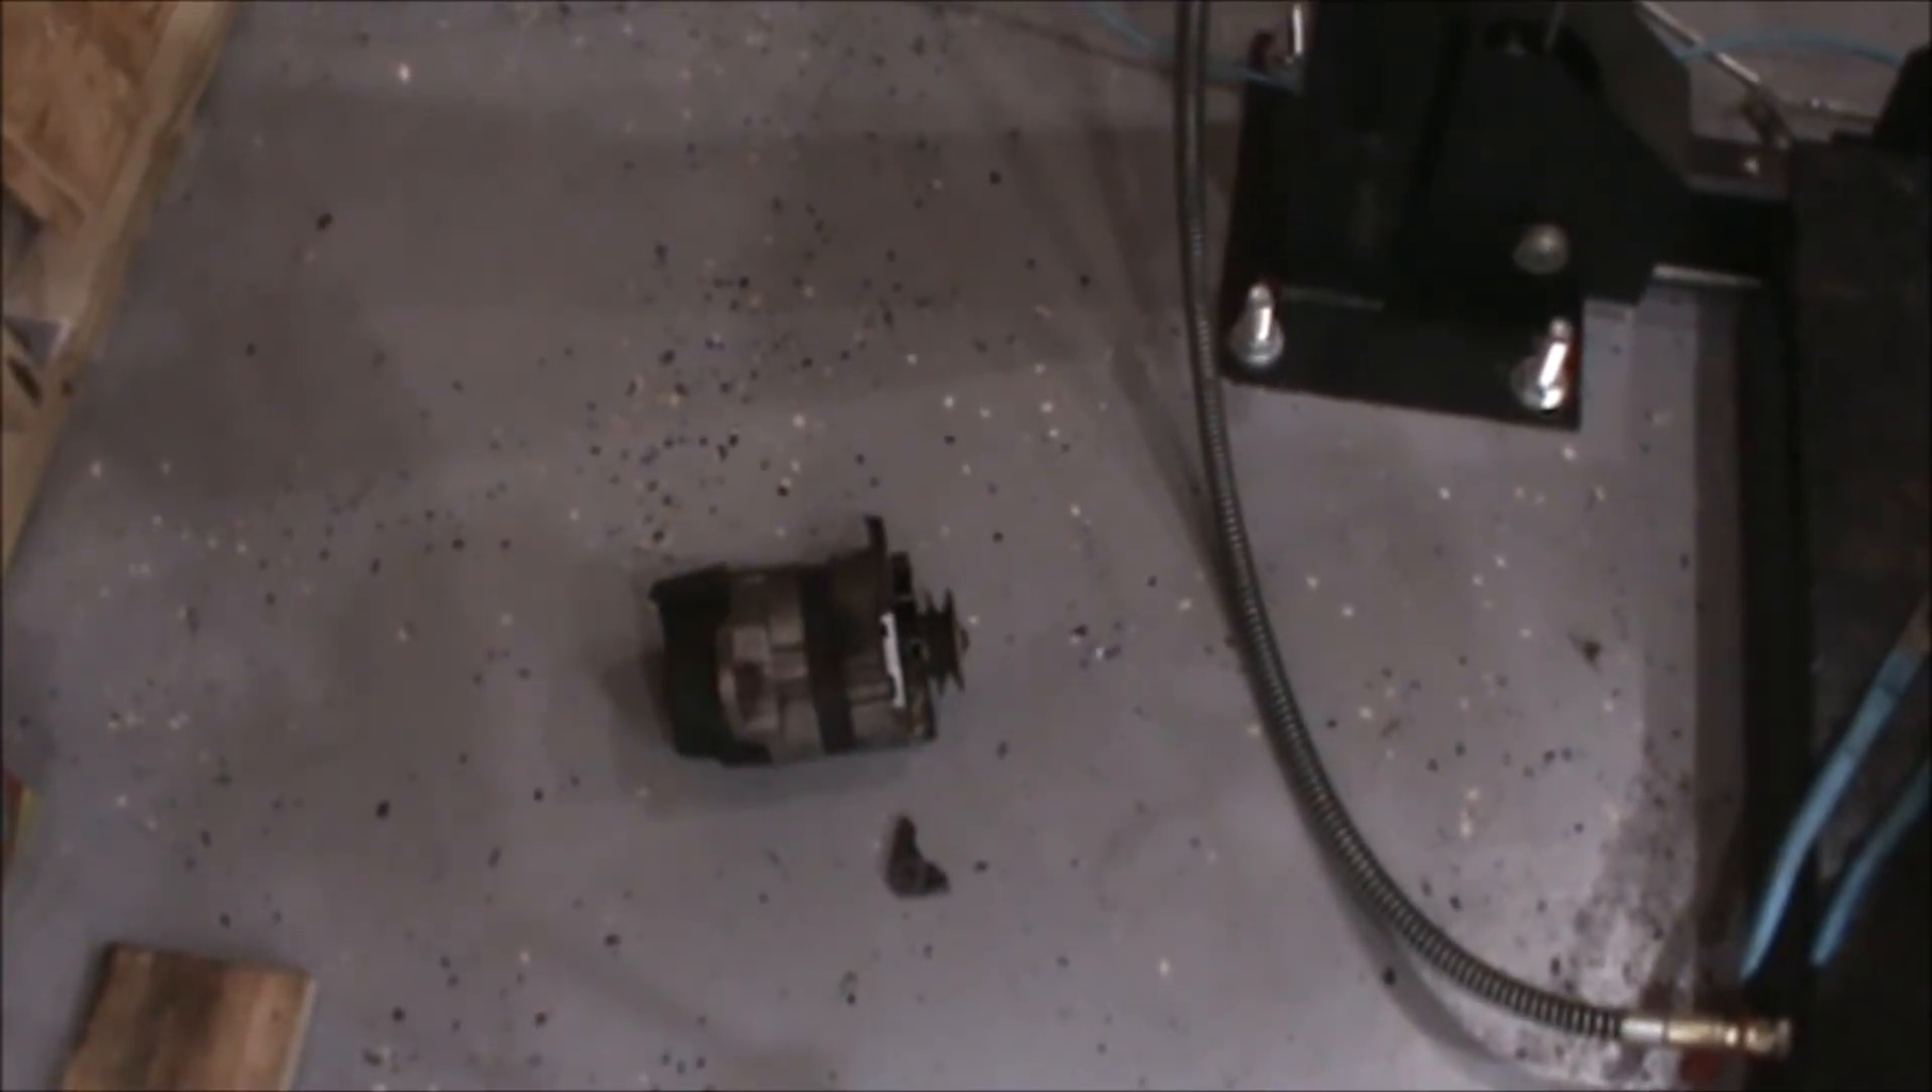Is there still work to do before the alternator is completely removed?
No.